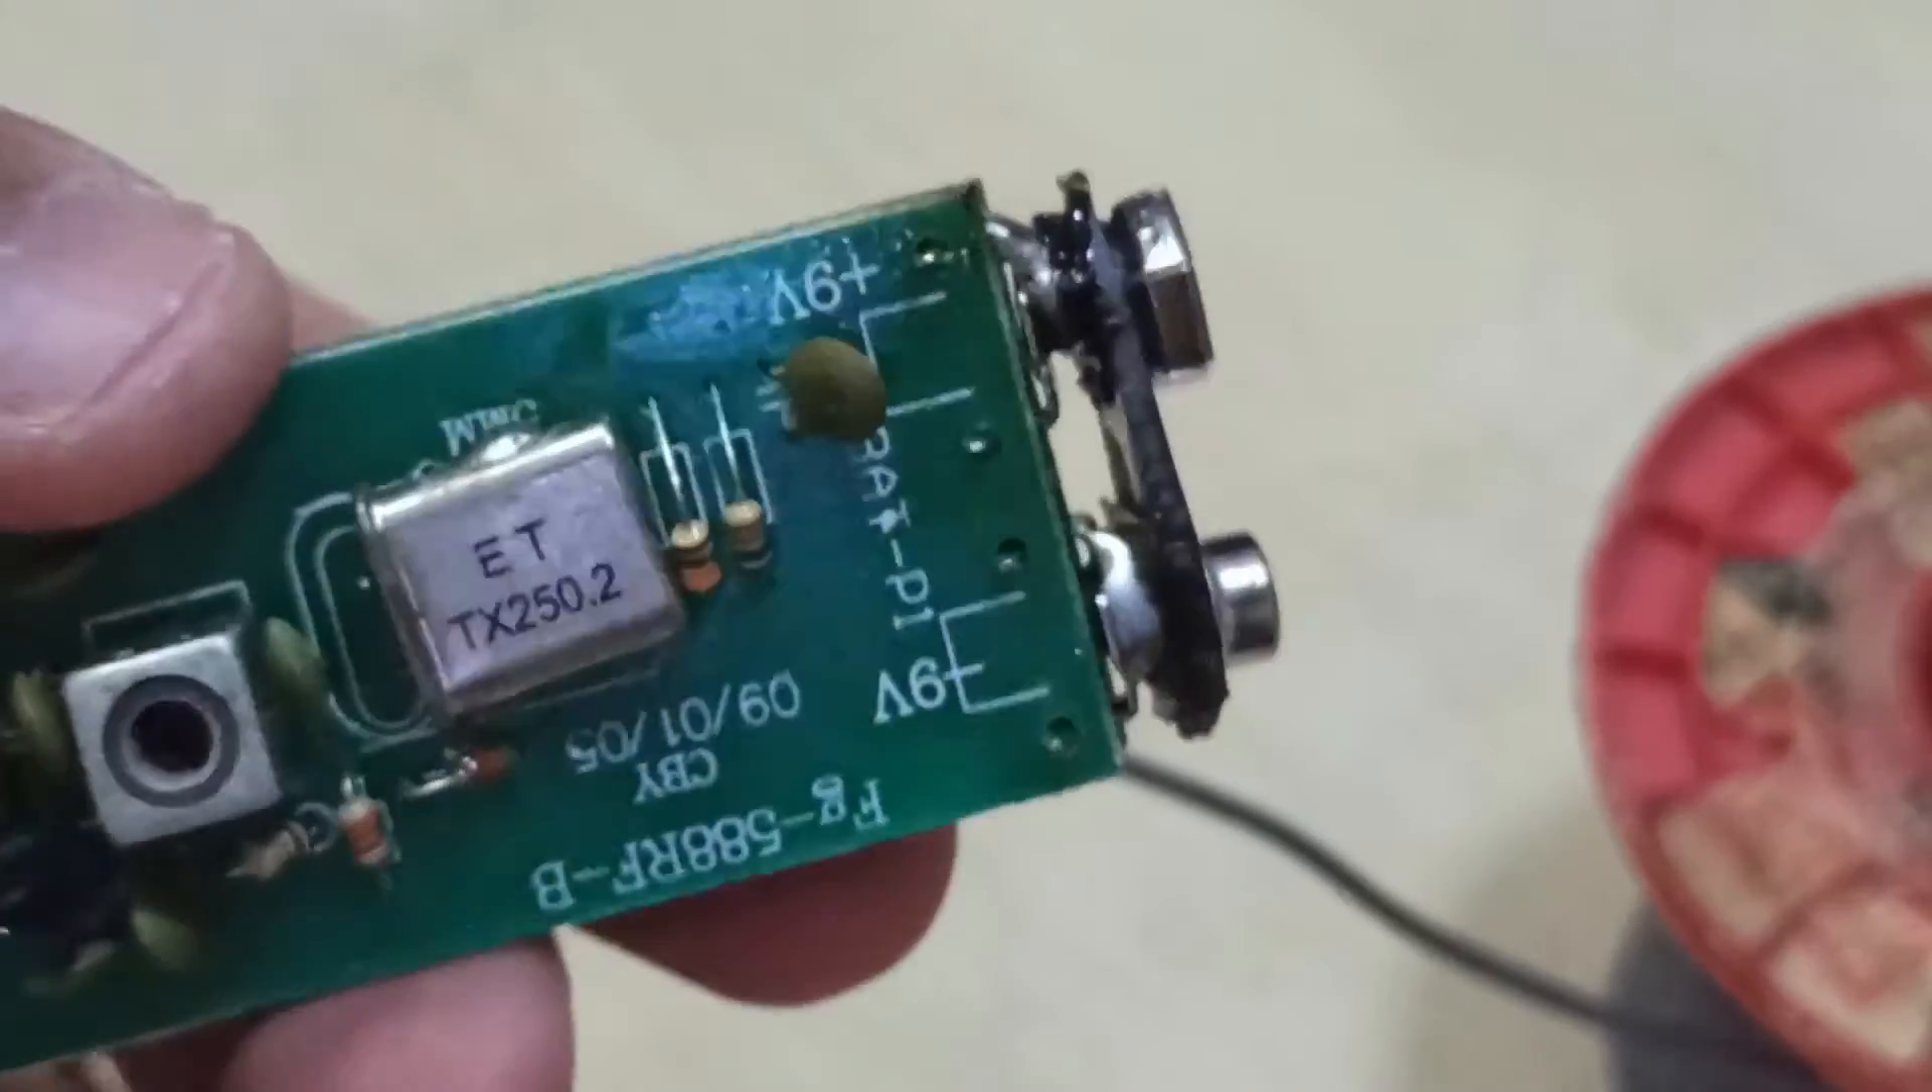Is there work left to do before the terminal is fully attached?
No.